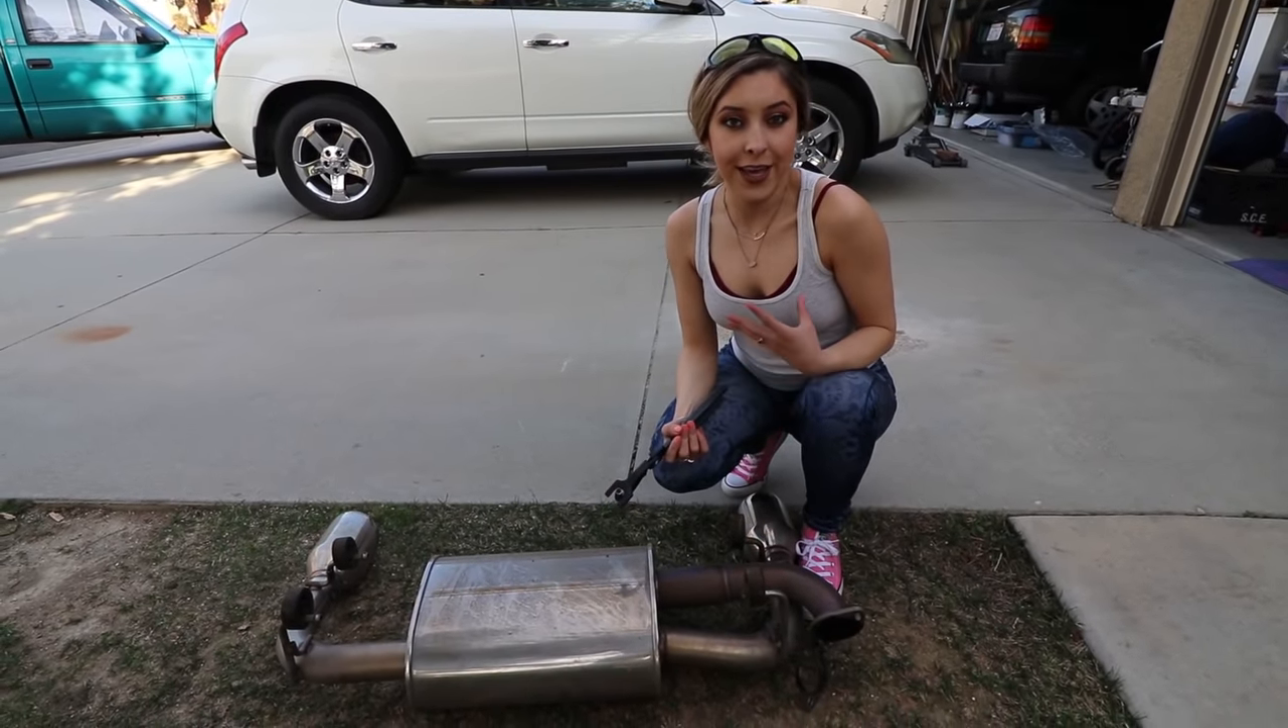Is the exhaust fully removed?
Yes.